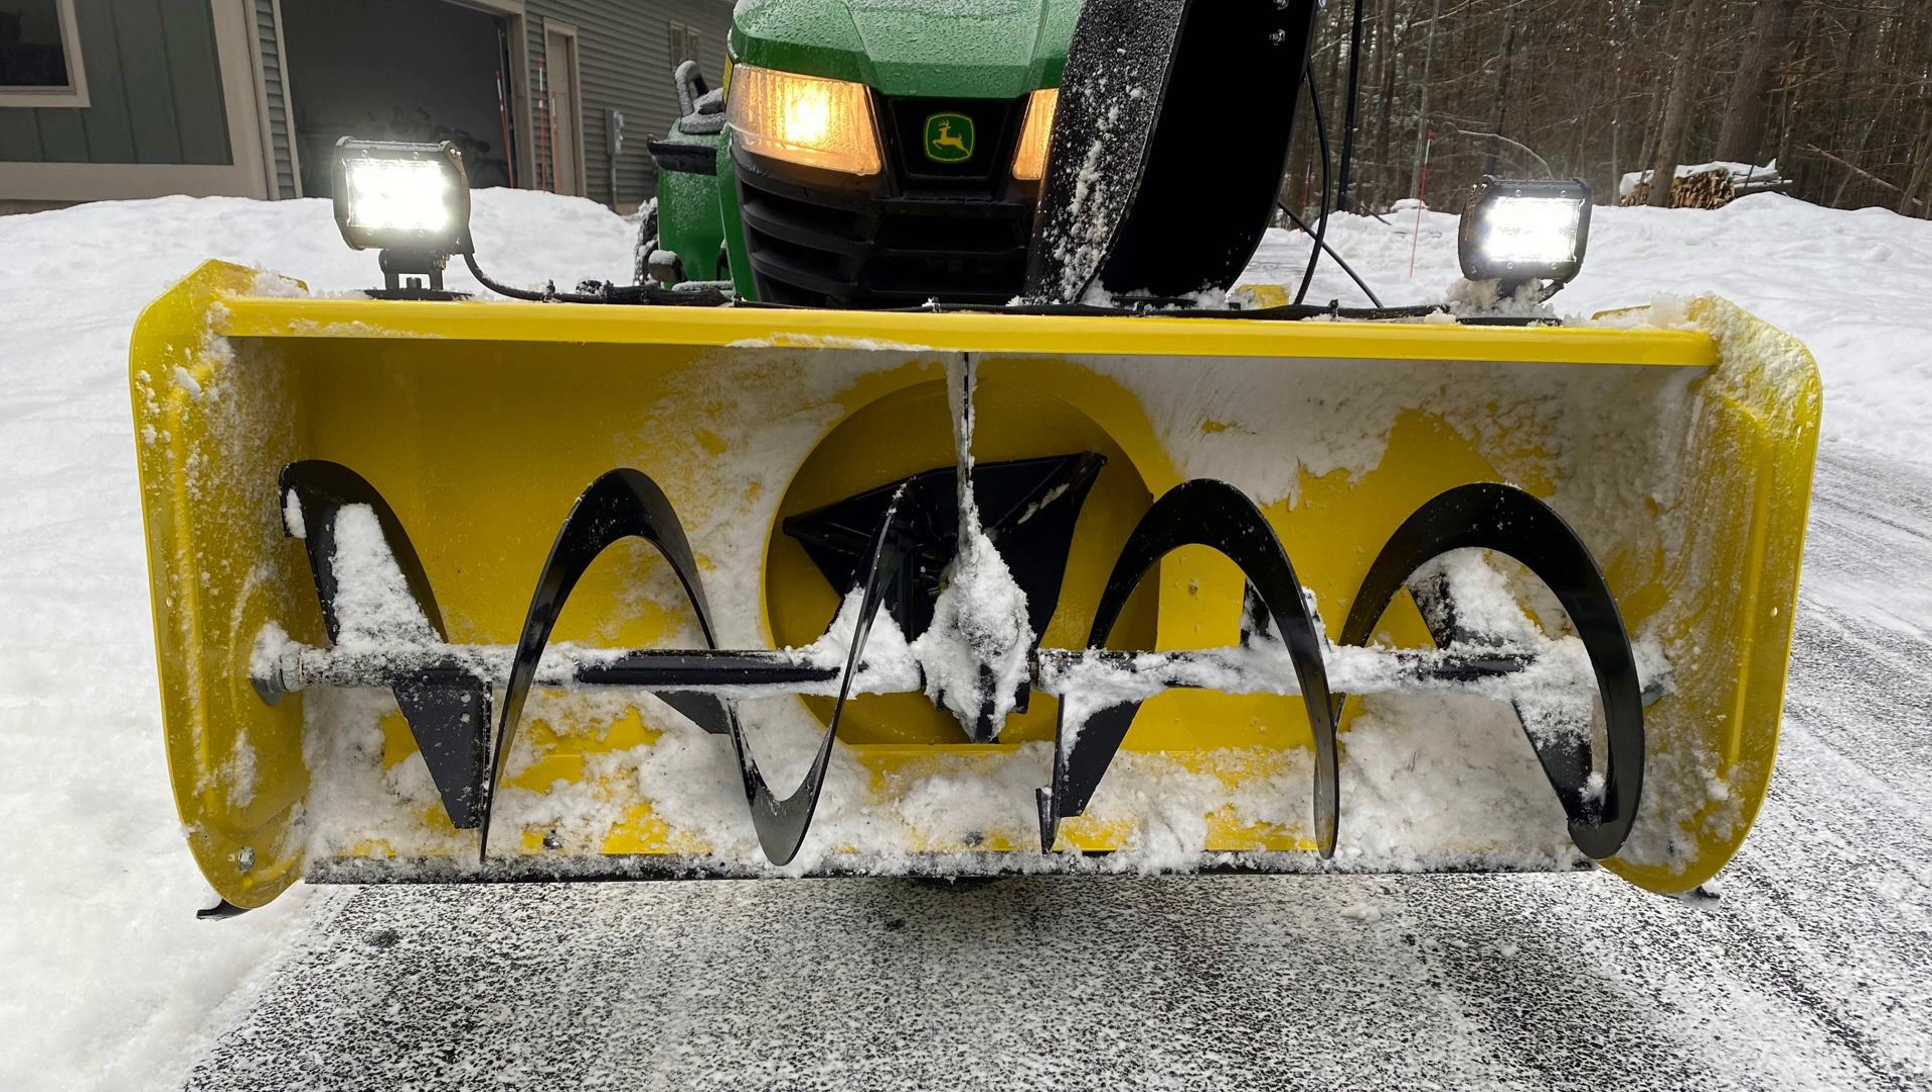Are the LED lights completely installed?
Yes.